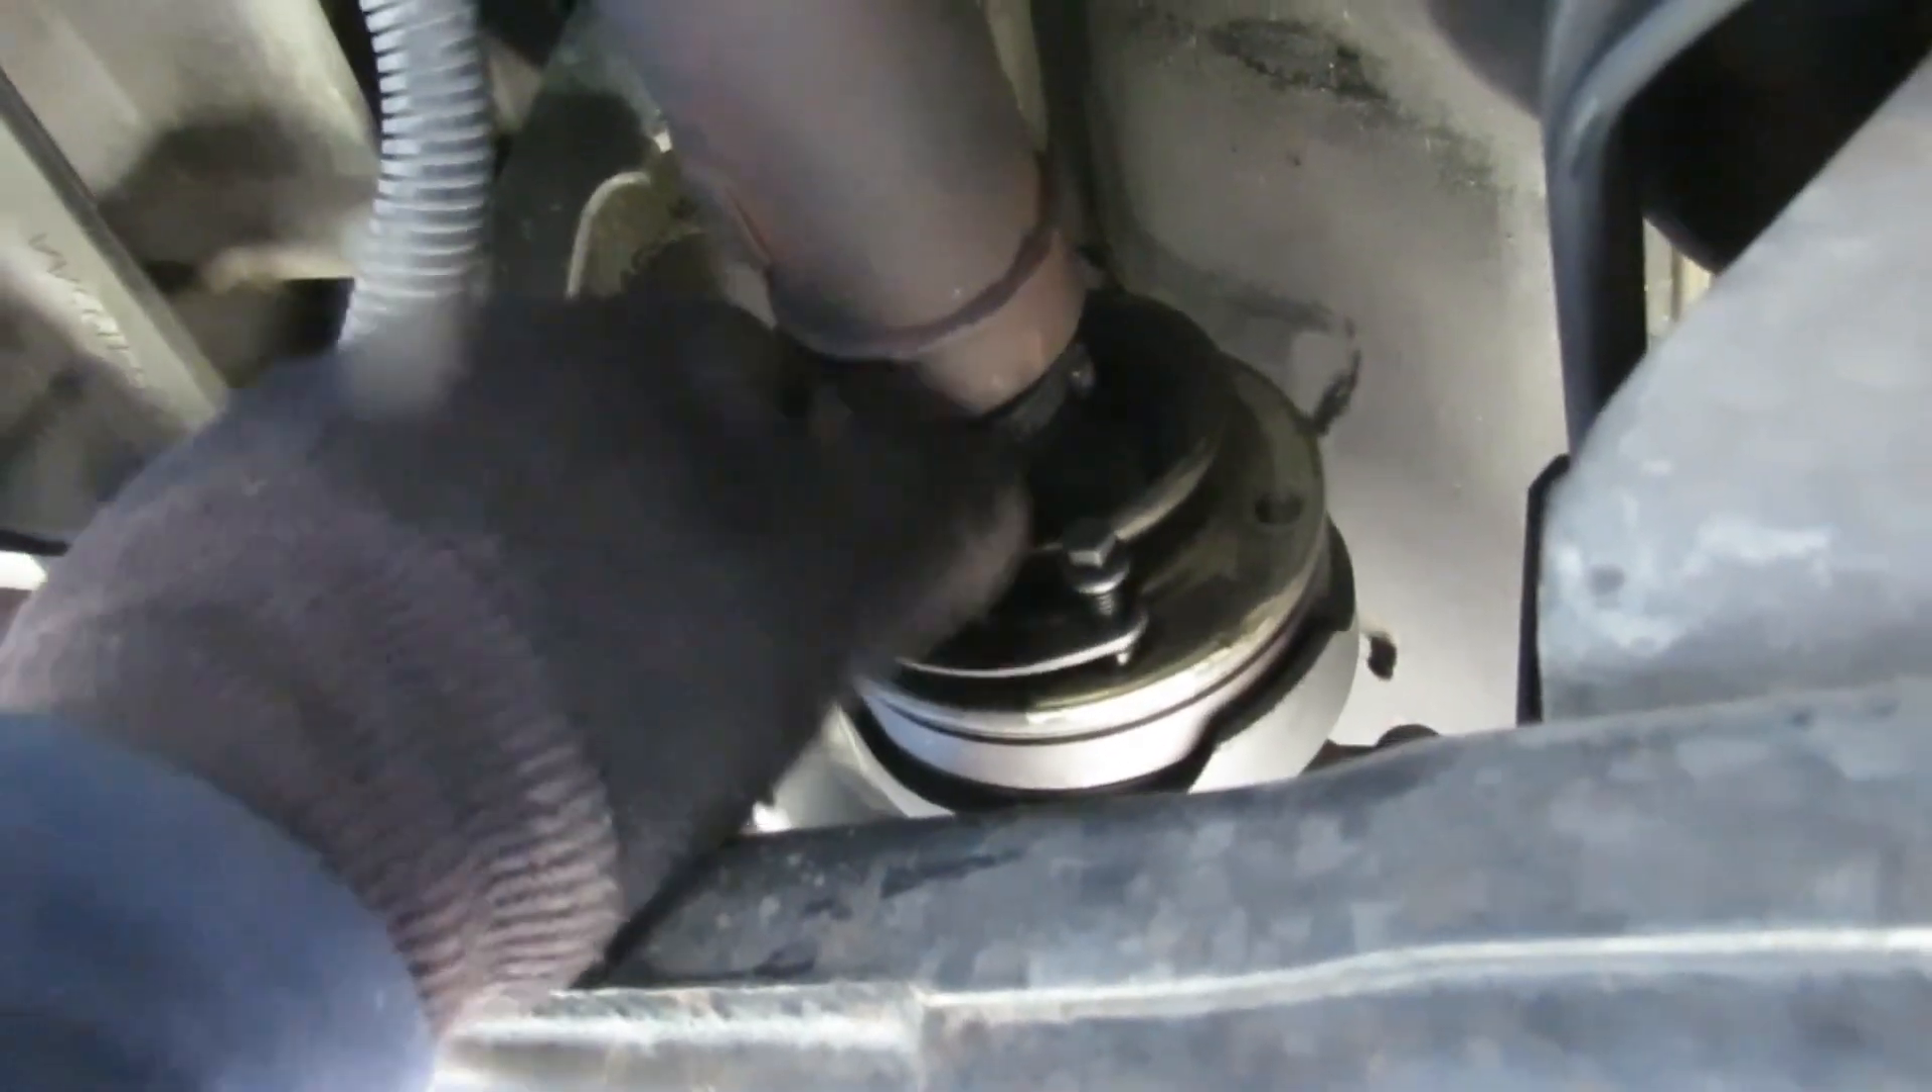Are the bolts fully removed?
No.